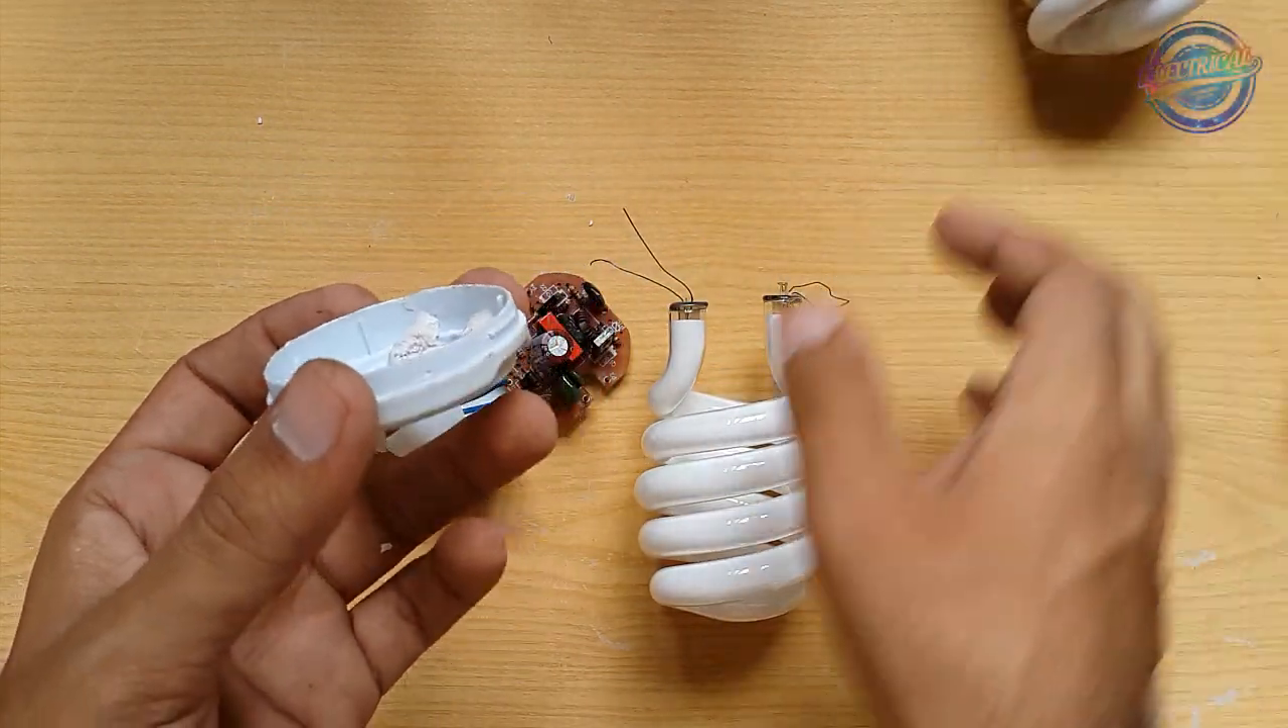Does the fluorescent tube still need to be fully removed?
No.